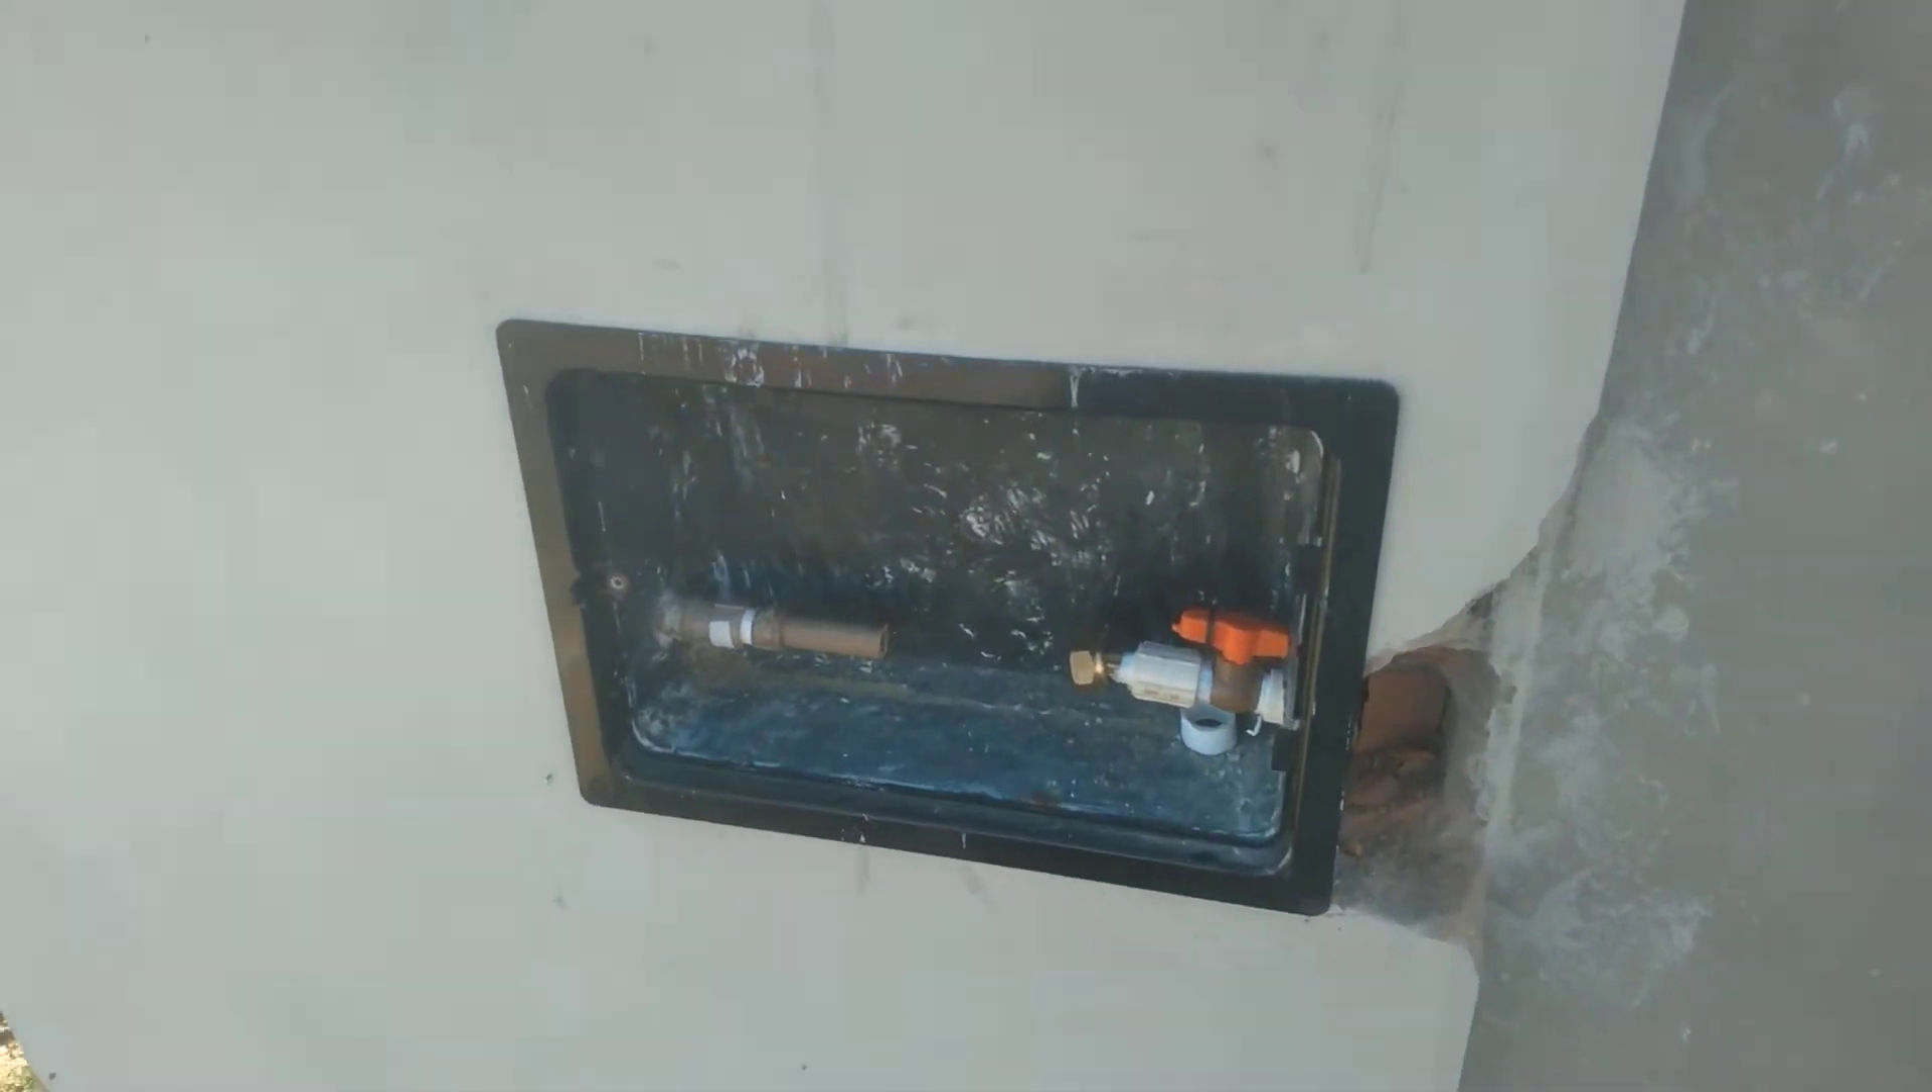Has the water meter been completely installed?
No.